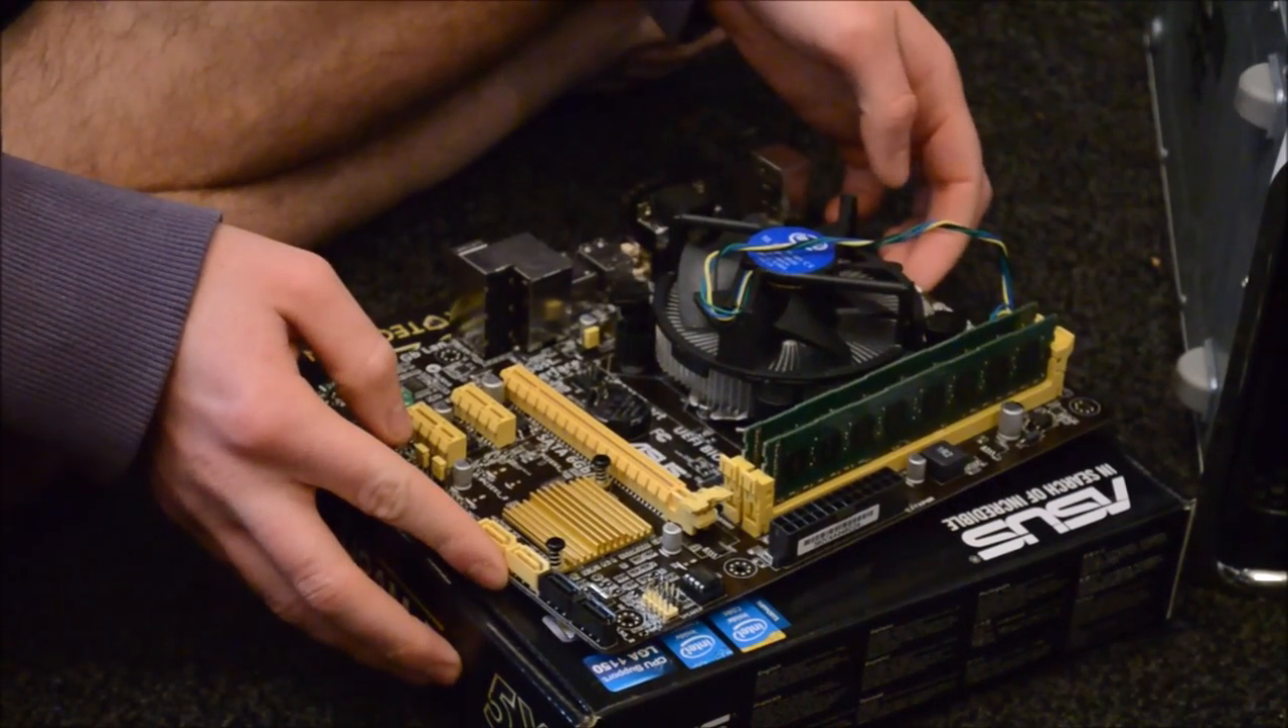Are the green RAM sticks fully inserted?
Yes.